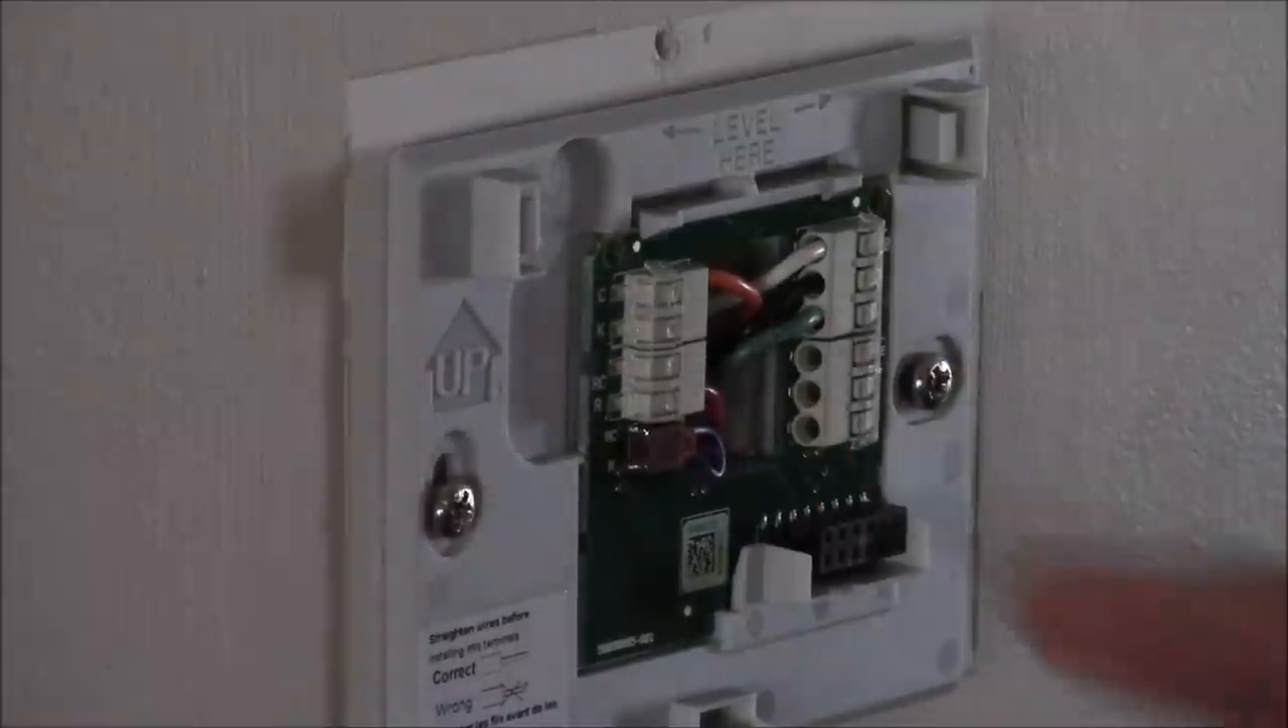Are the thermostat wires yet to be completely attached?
No.